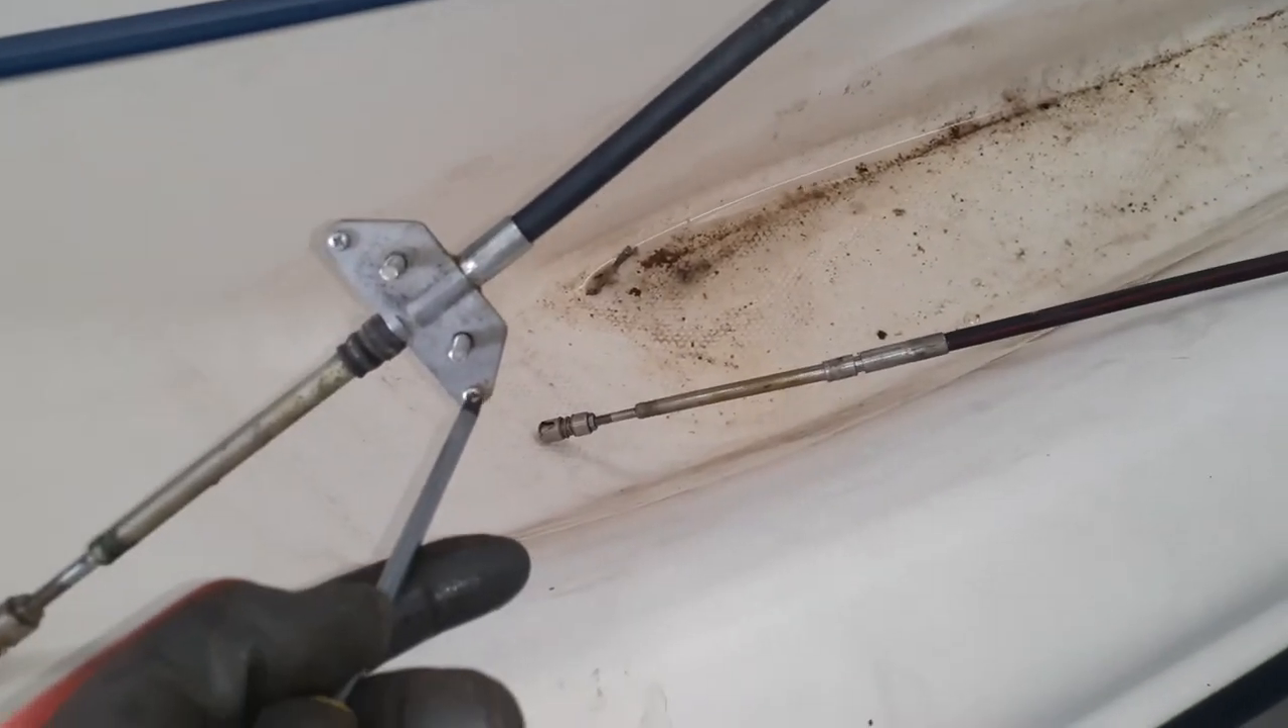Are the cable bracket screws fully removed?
No.